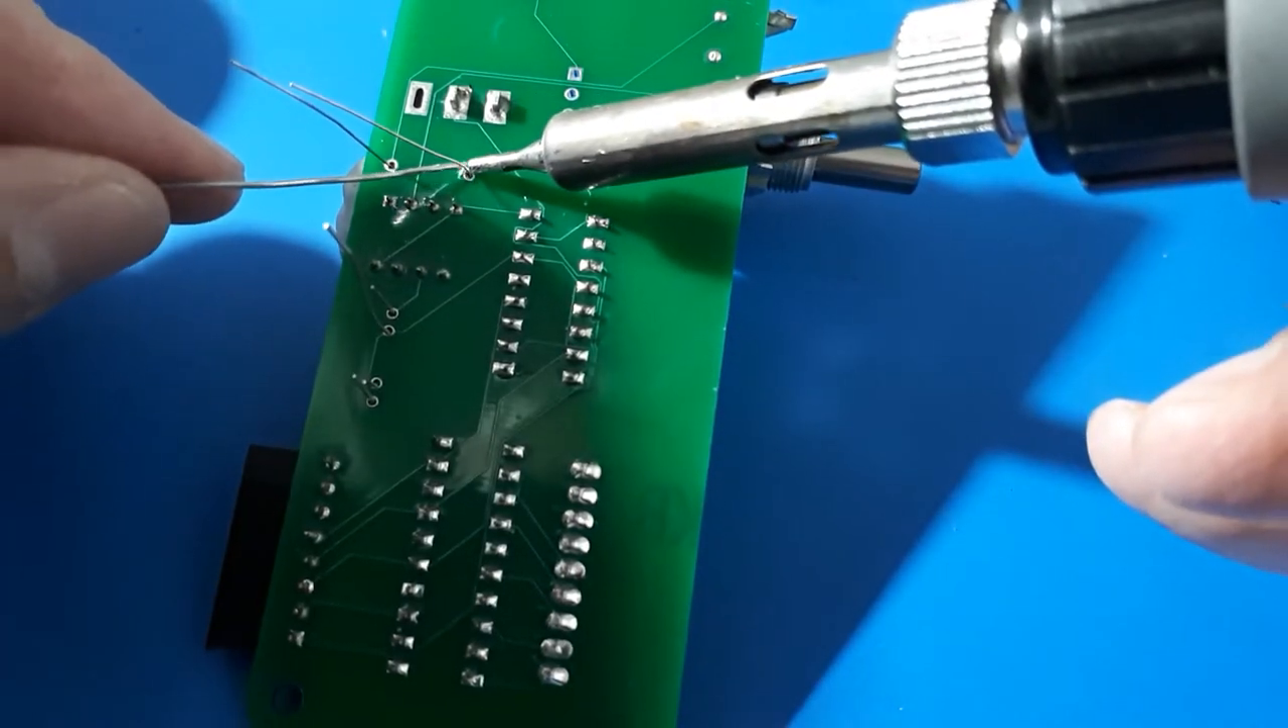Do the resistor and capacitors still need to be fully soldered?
Yes.